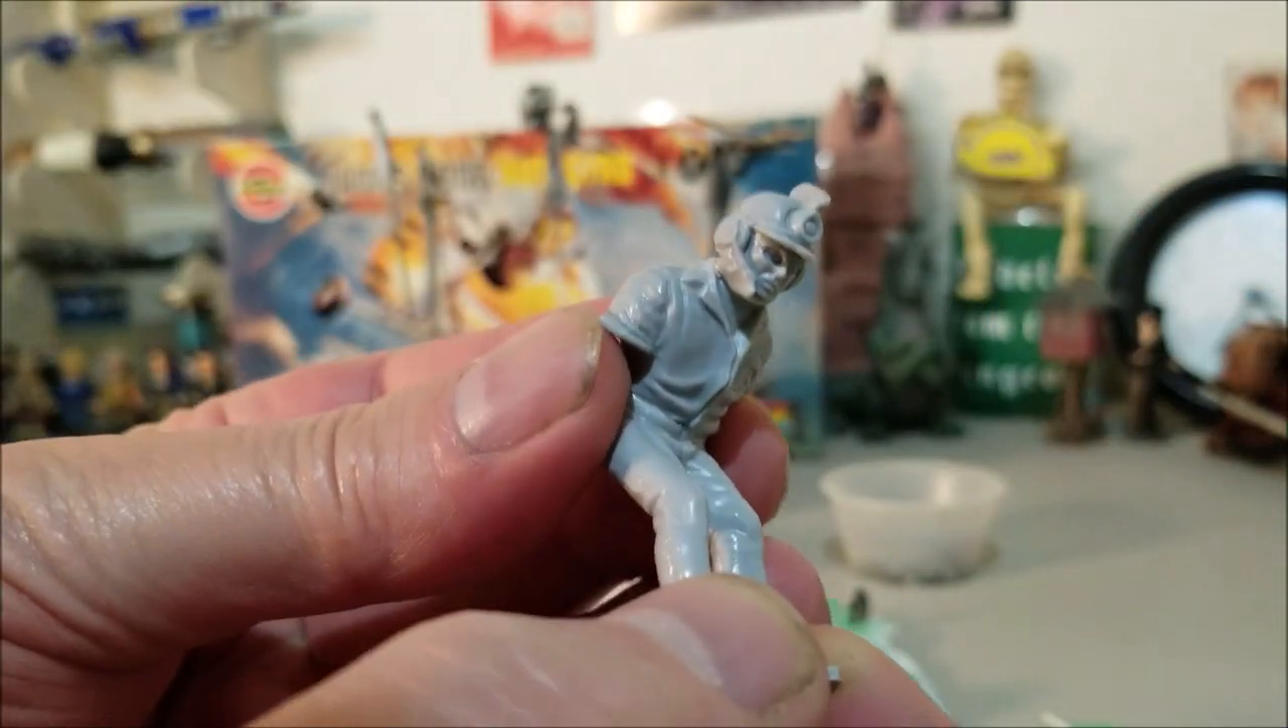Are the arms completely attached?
No.